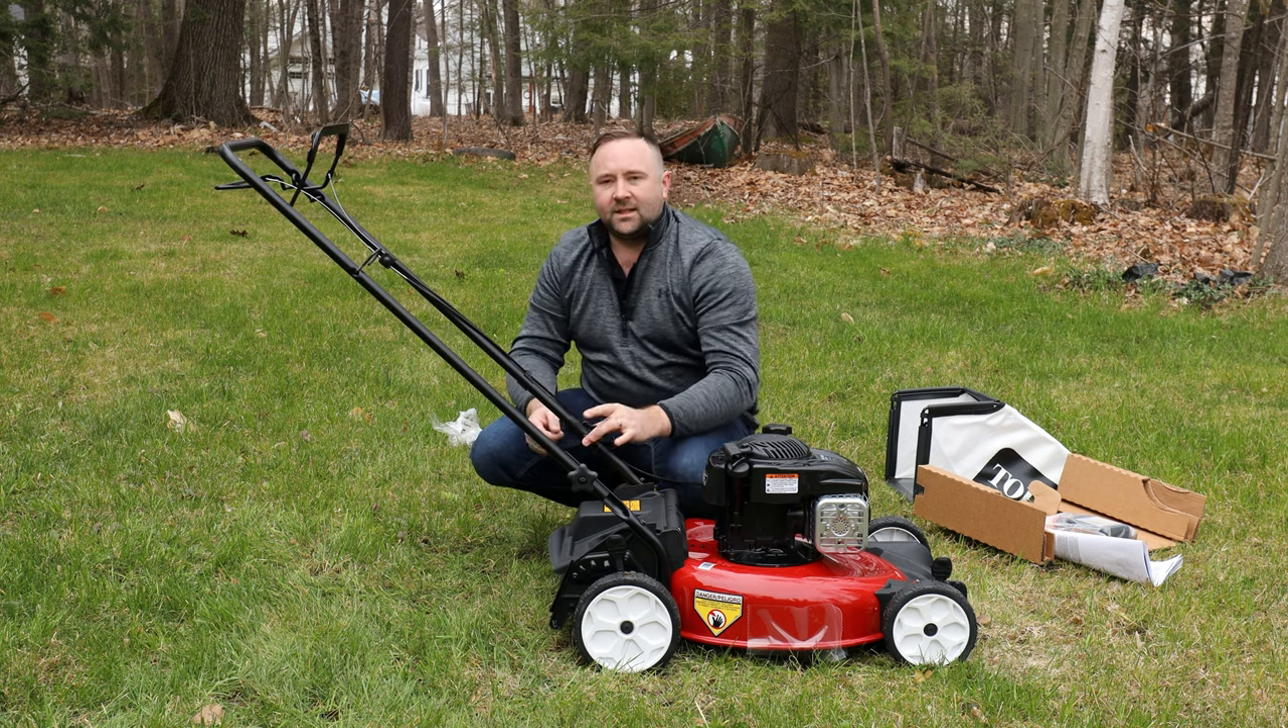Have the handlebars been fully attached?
Yes.